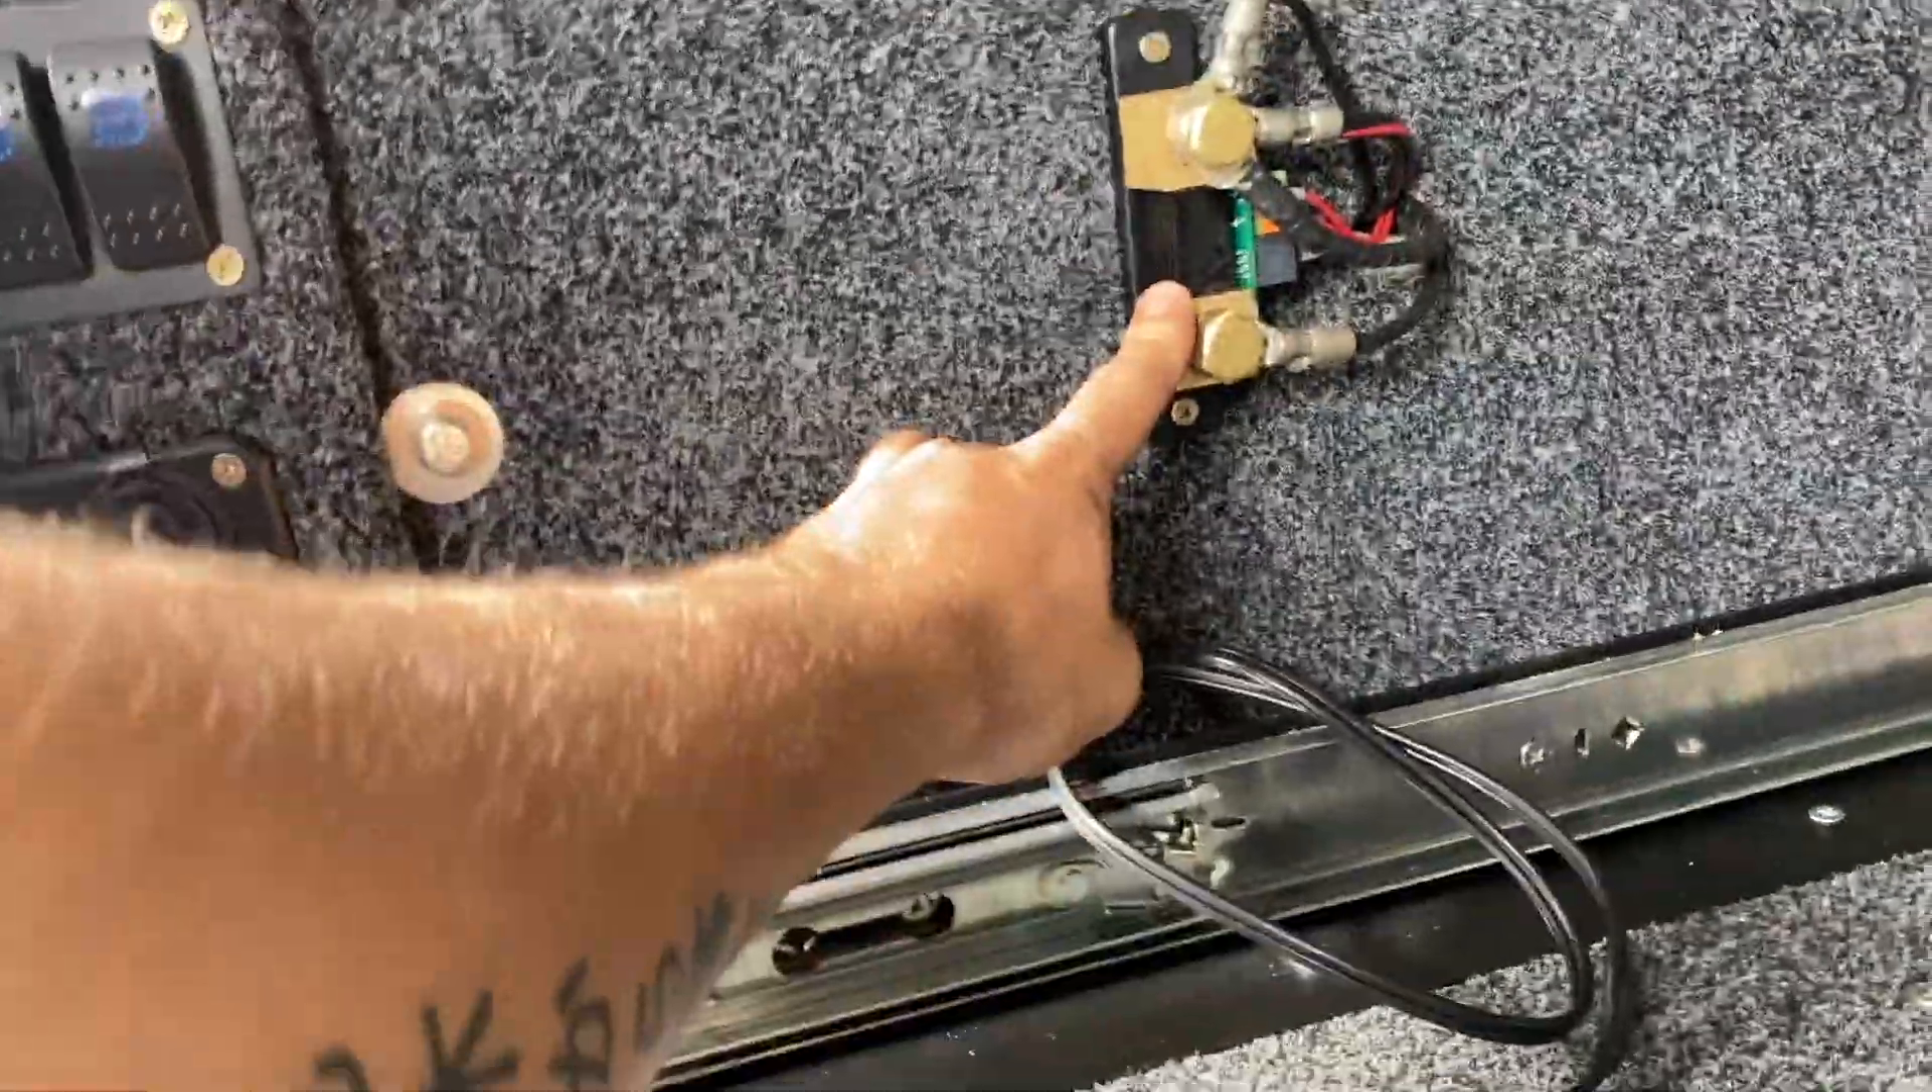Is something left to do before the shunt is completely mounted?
No.